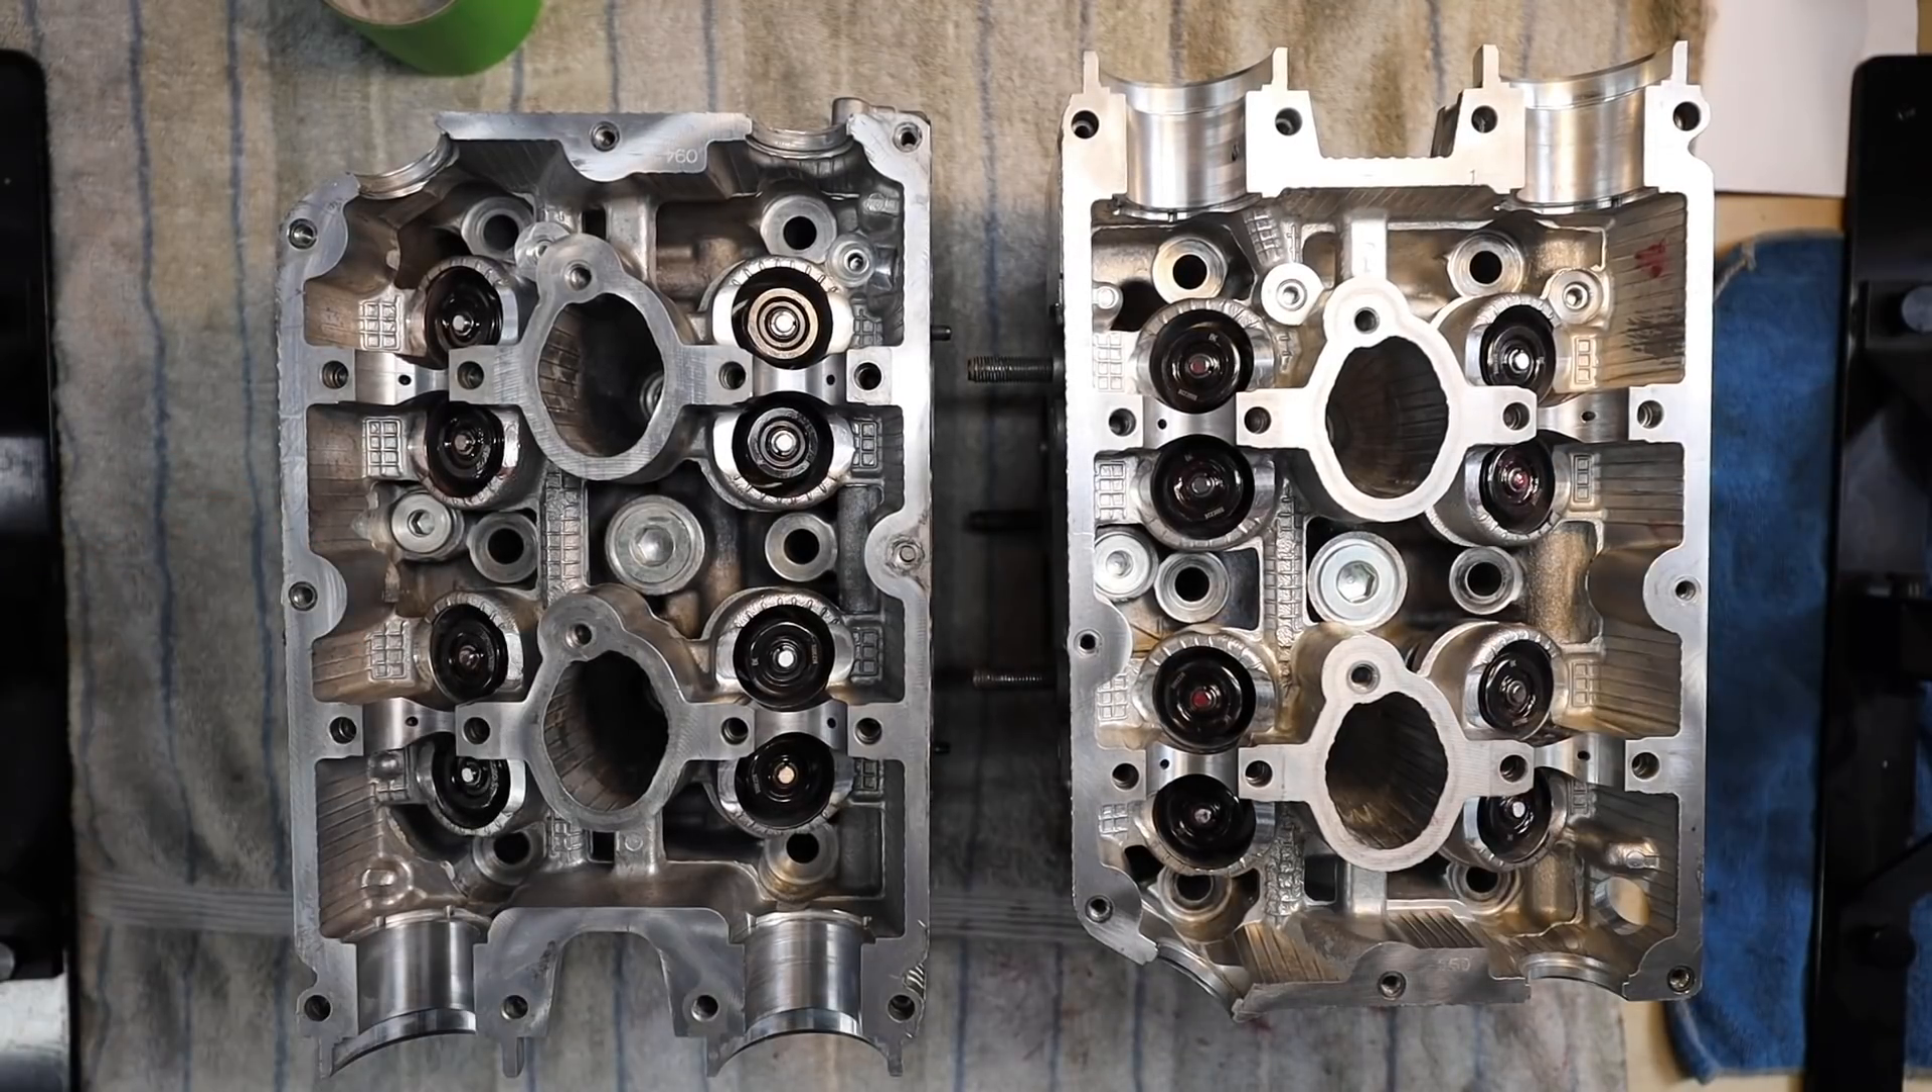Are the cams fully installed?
No.